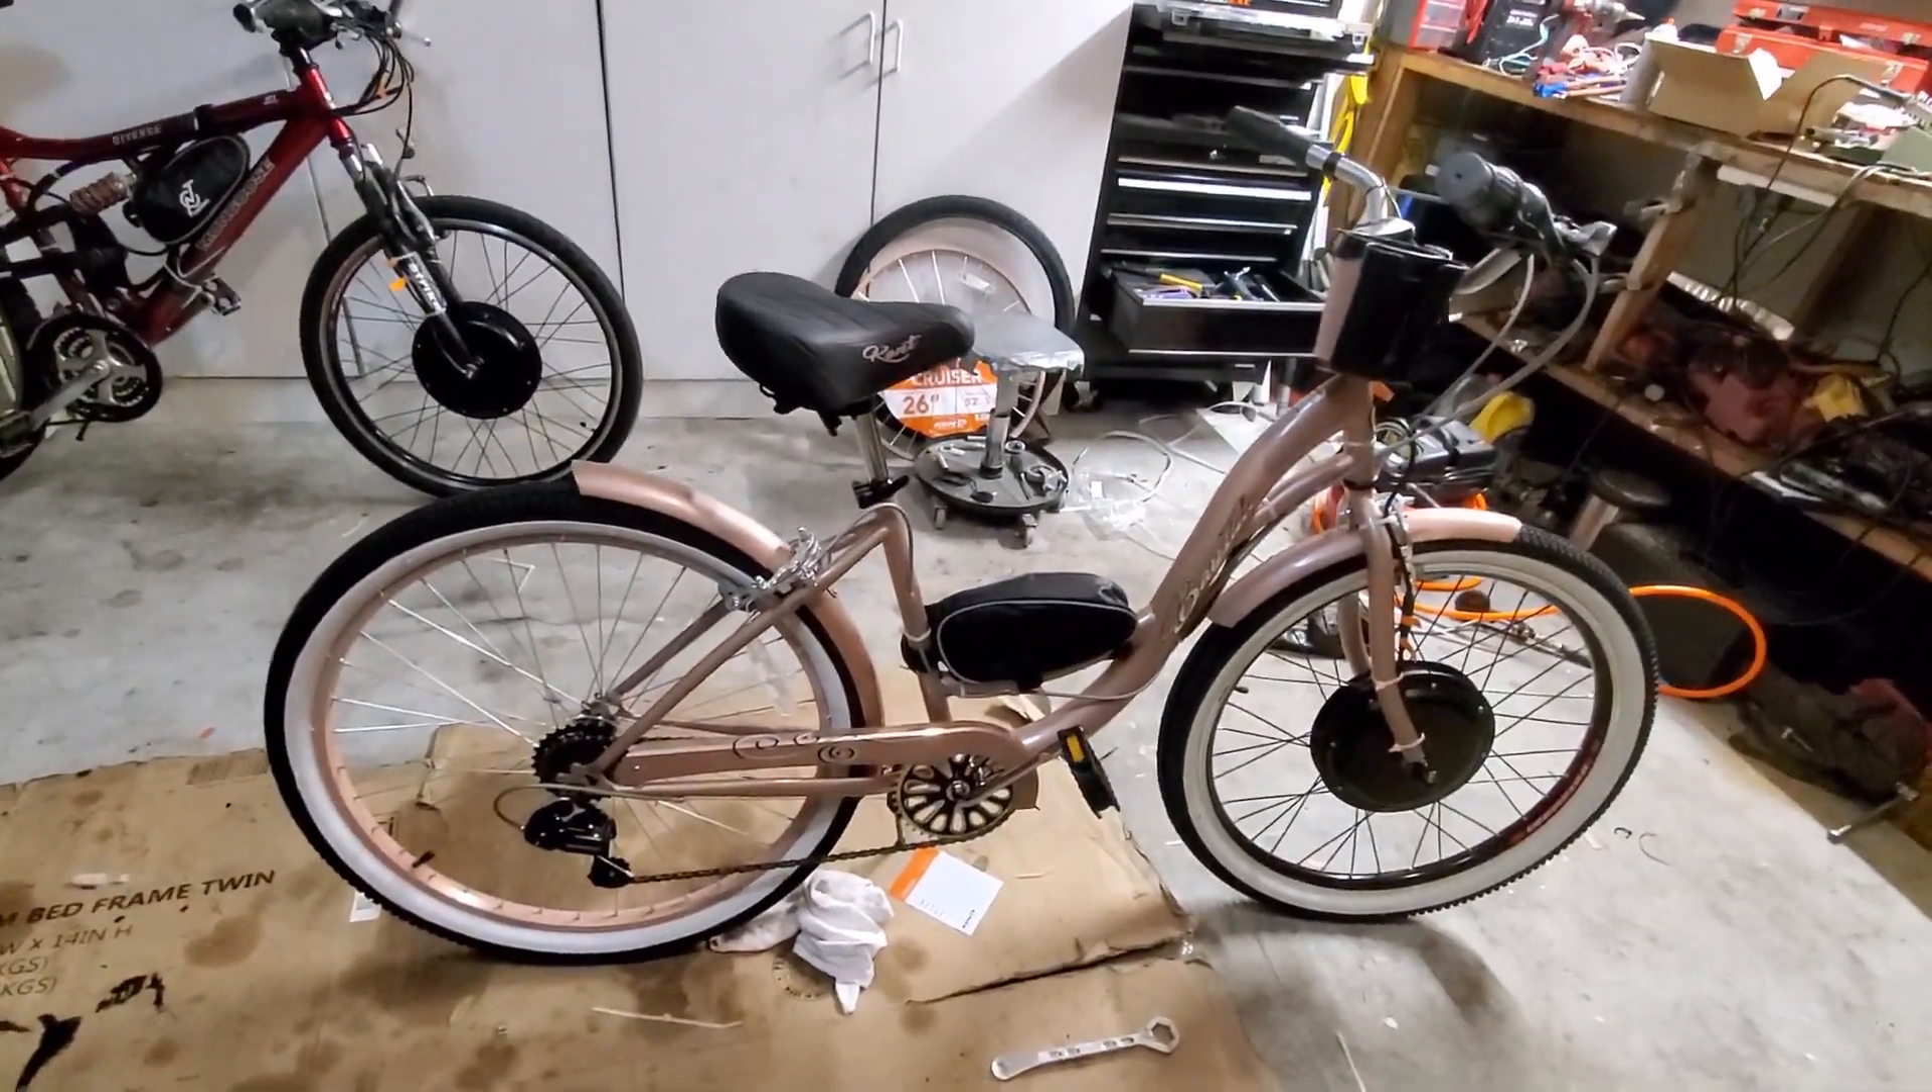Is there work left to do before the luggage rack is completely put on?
Yes.